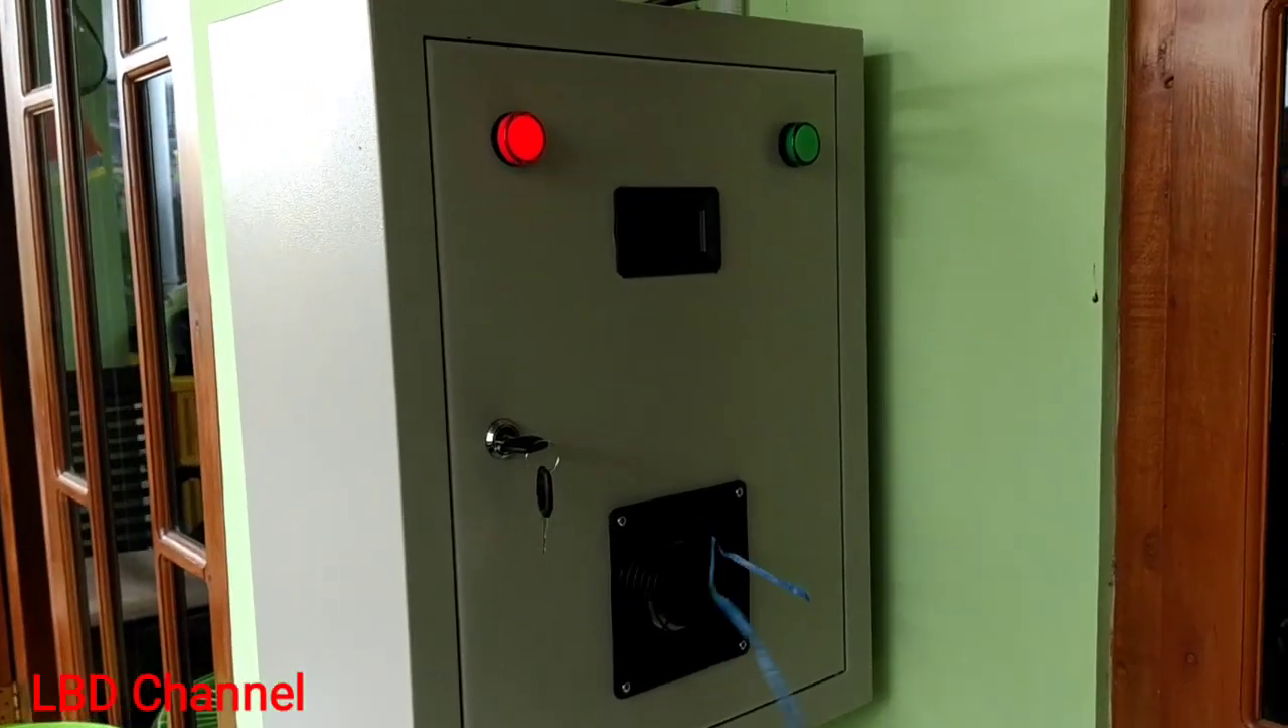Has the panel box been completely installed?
Yes.